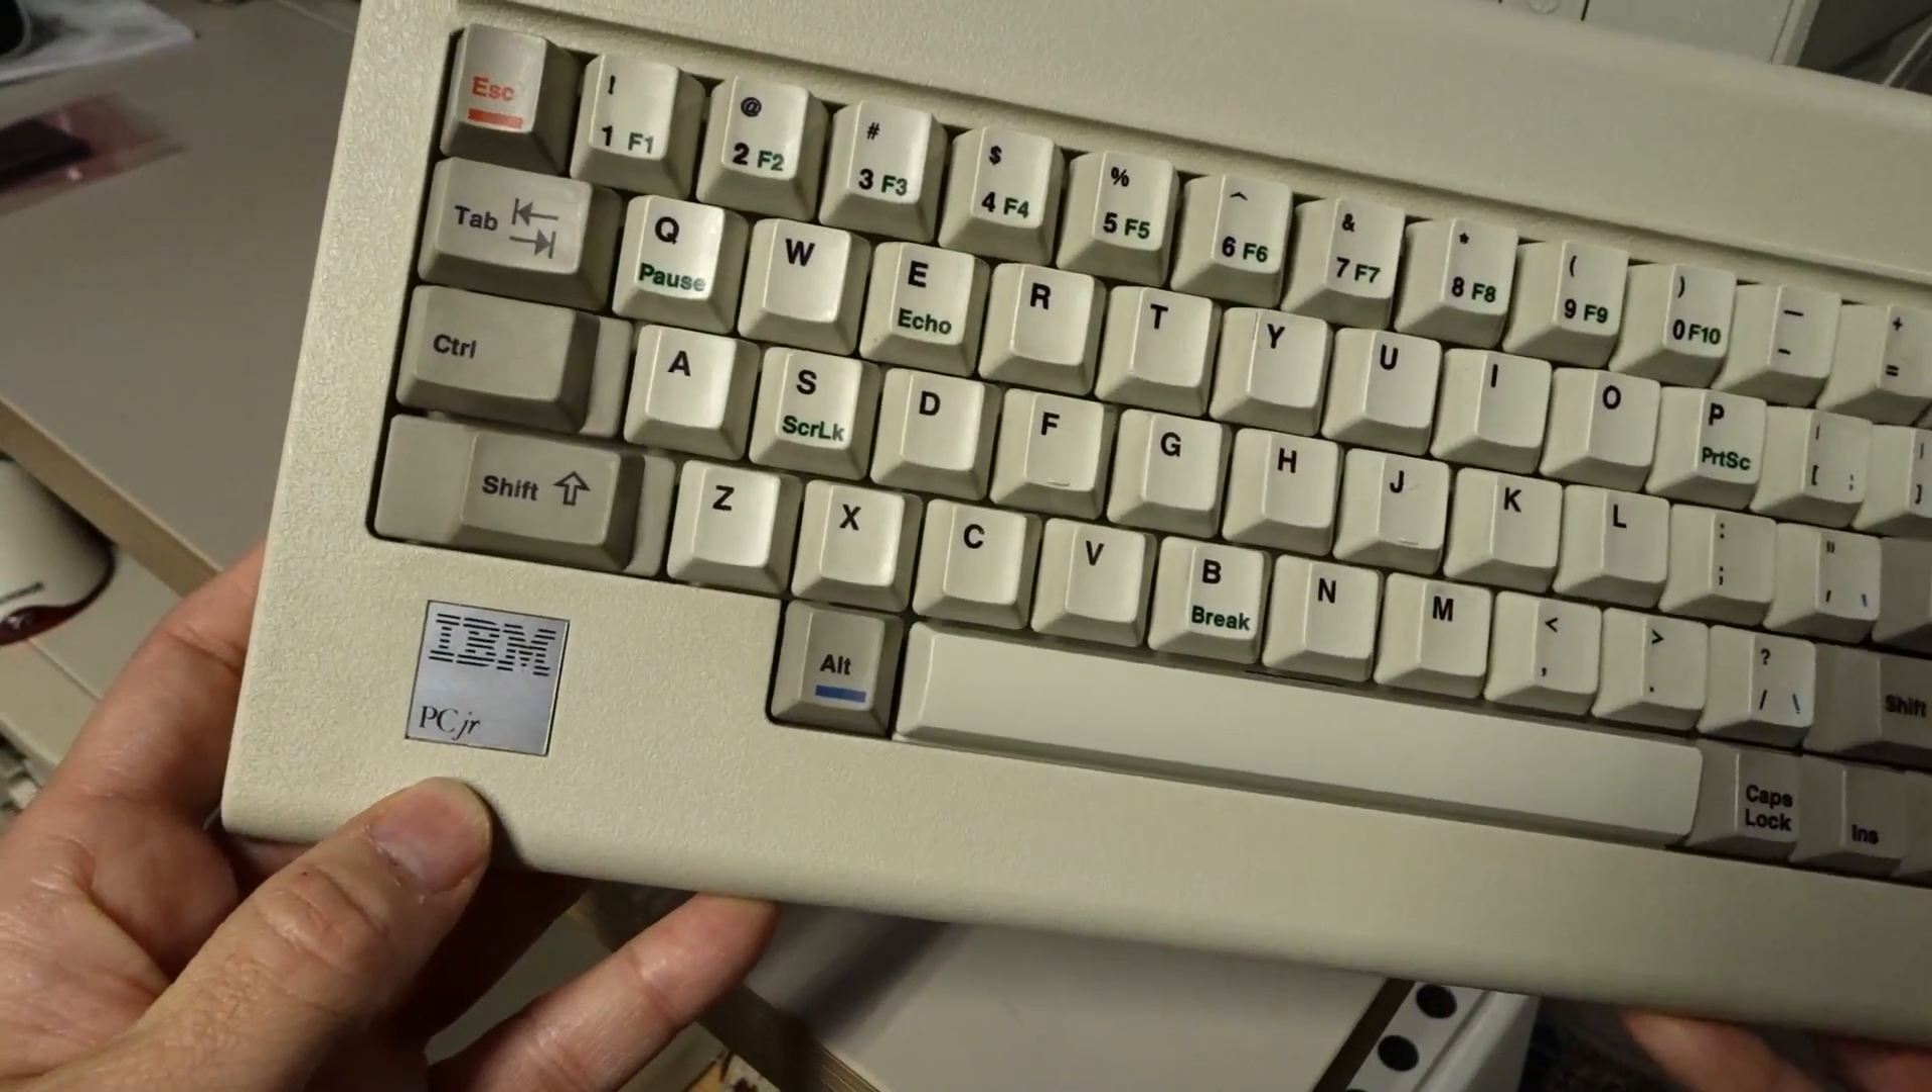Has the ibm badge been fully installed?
Yes.